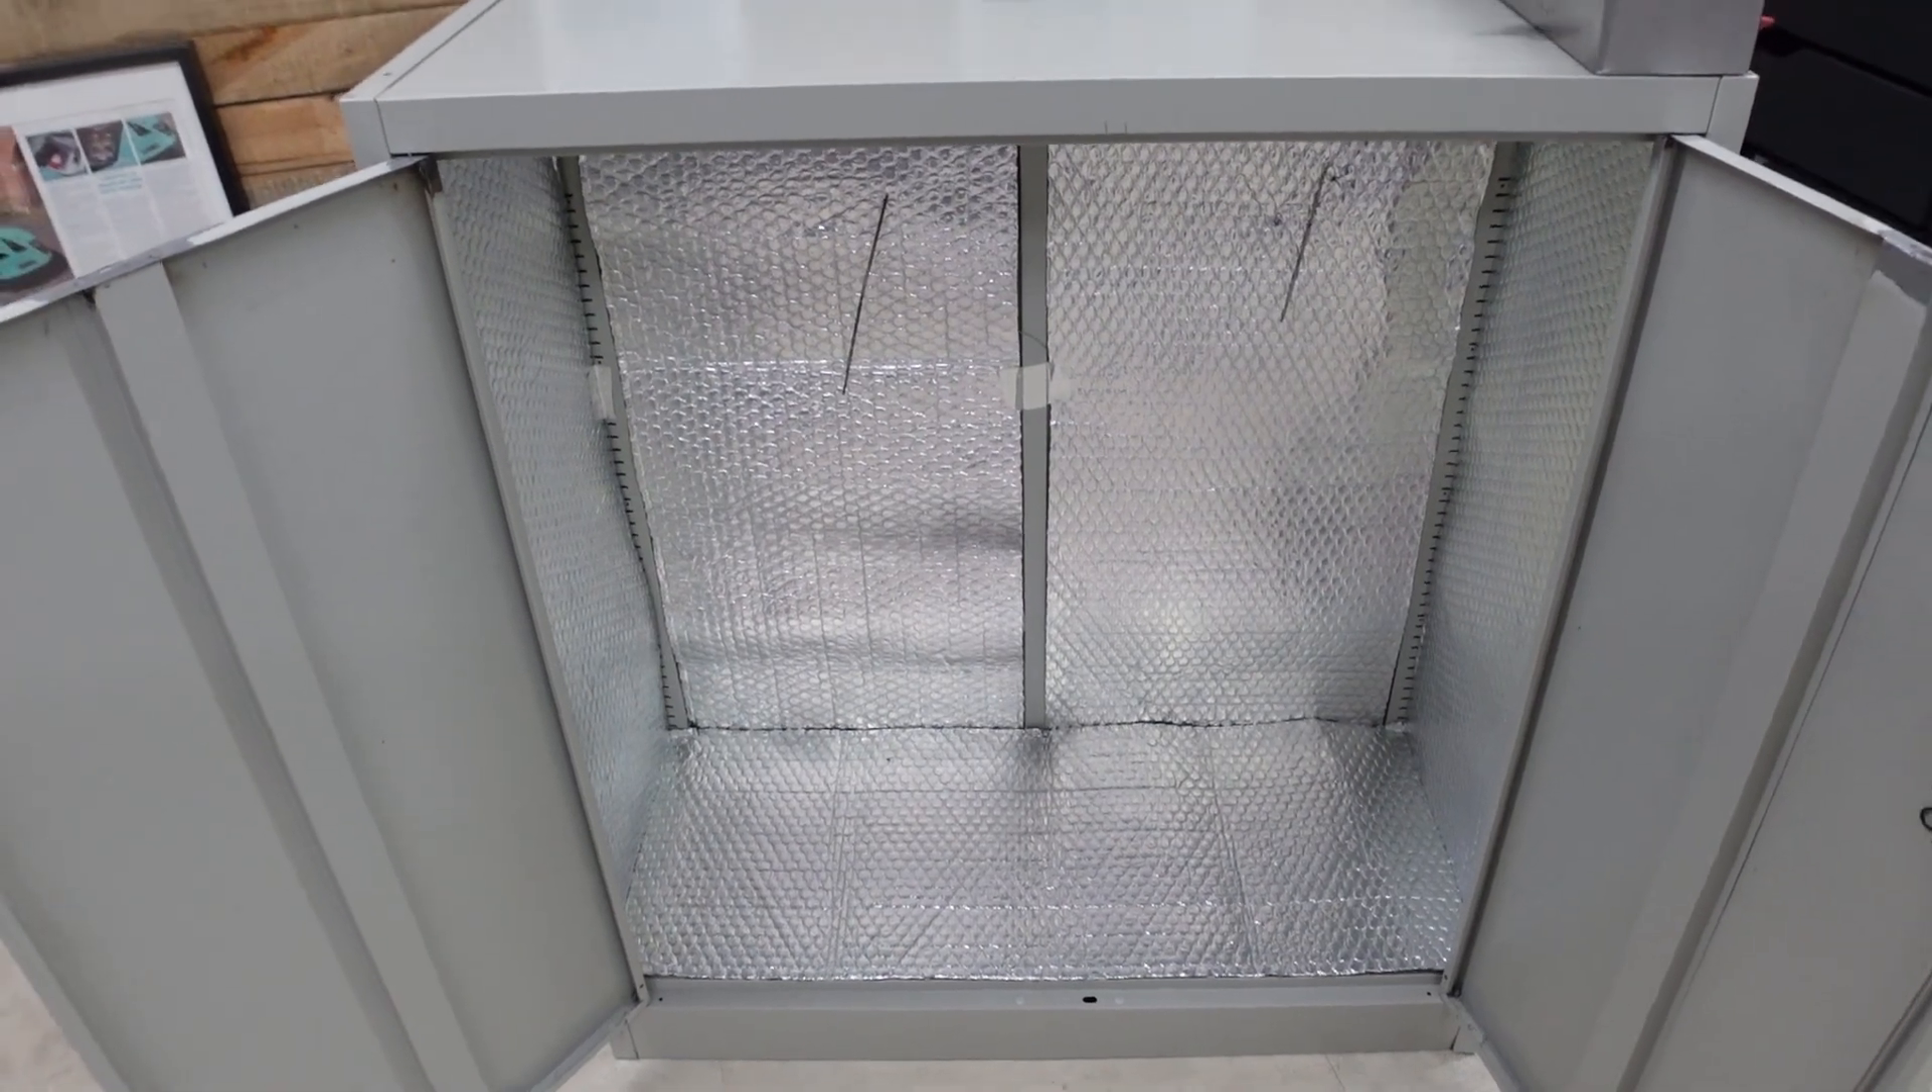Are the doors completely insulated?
No.